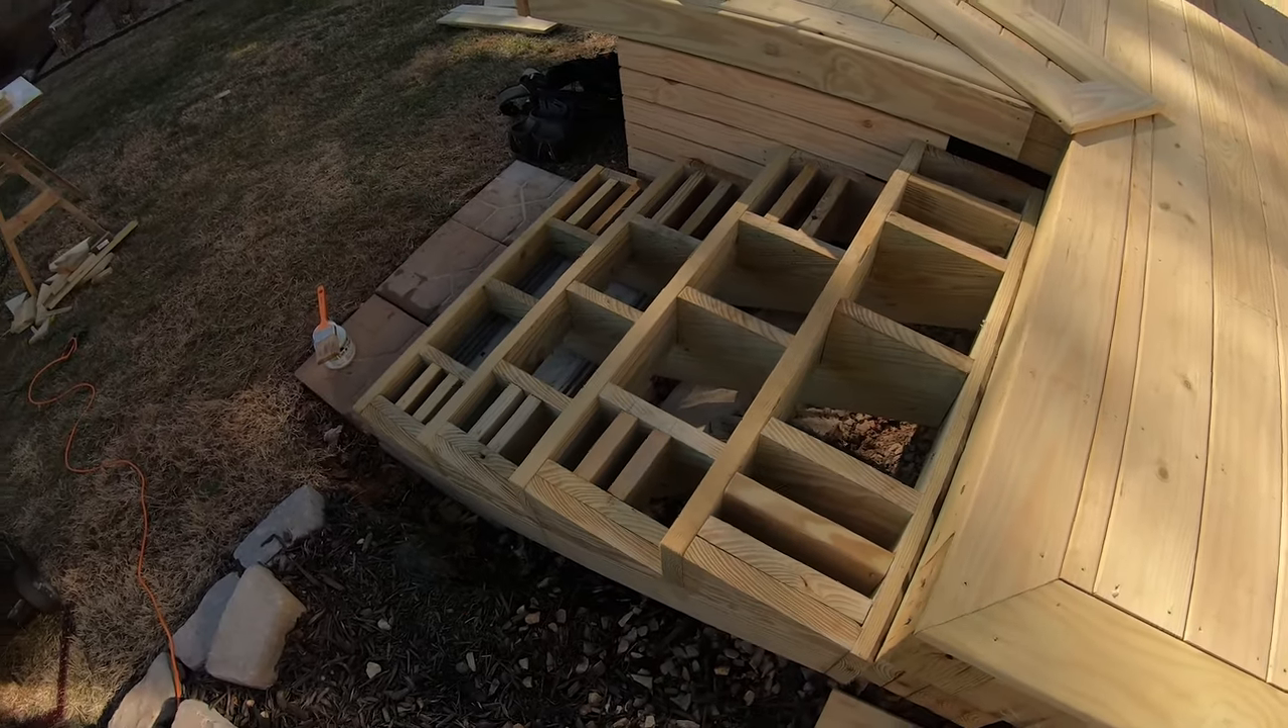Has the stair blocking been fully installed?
Yes.